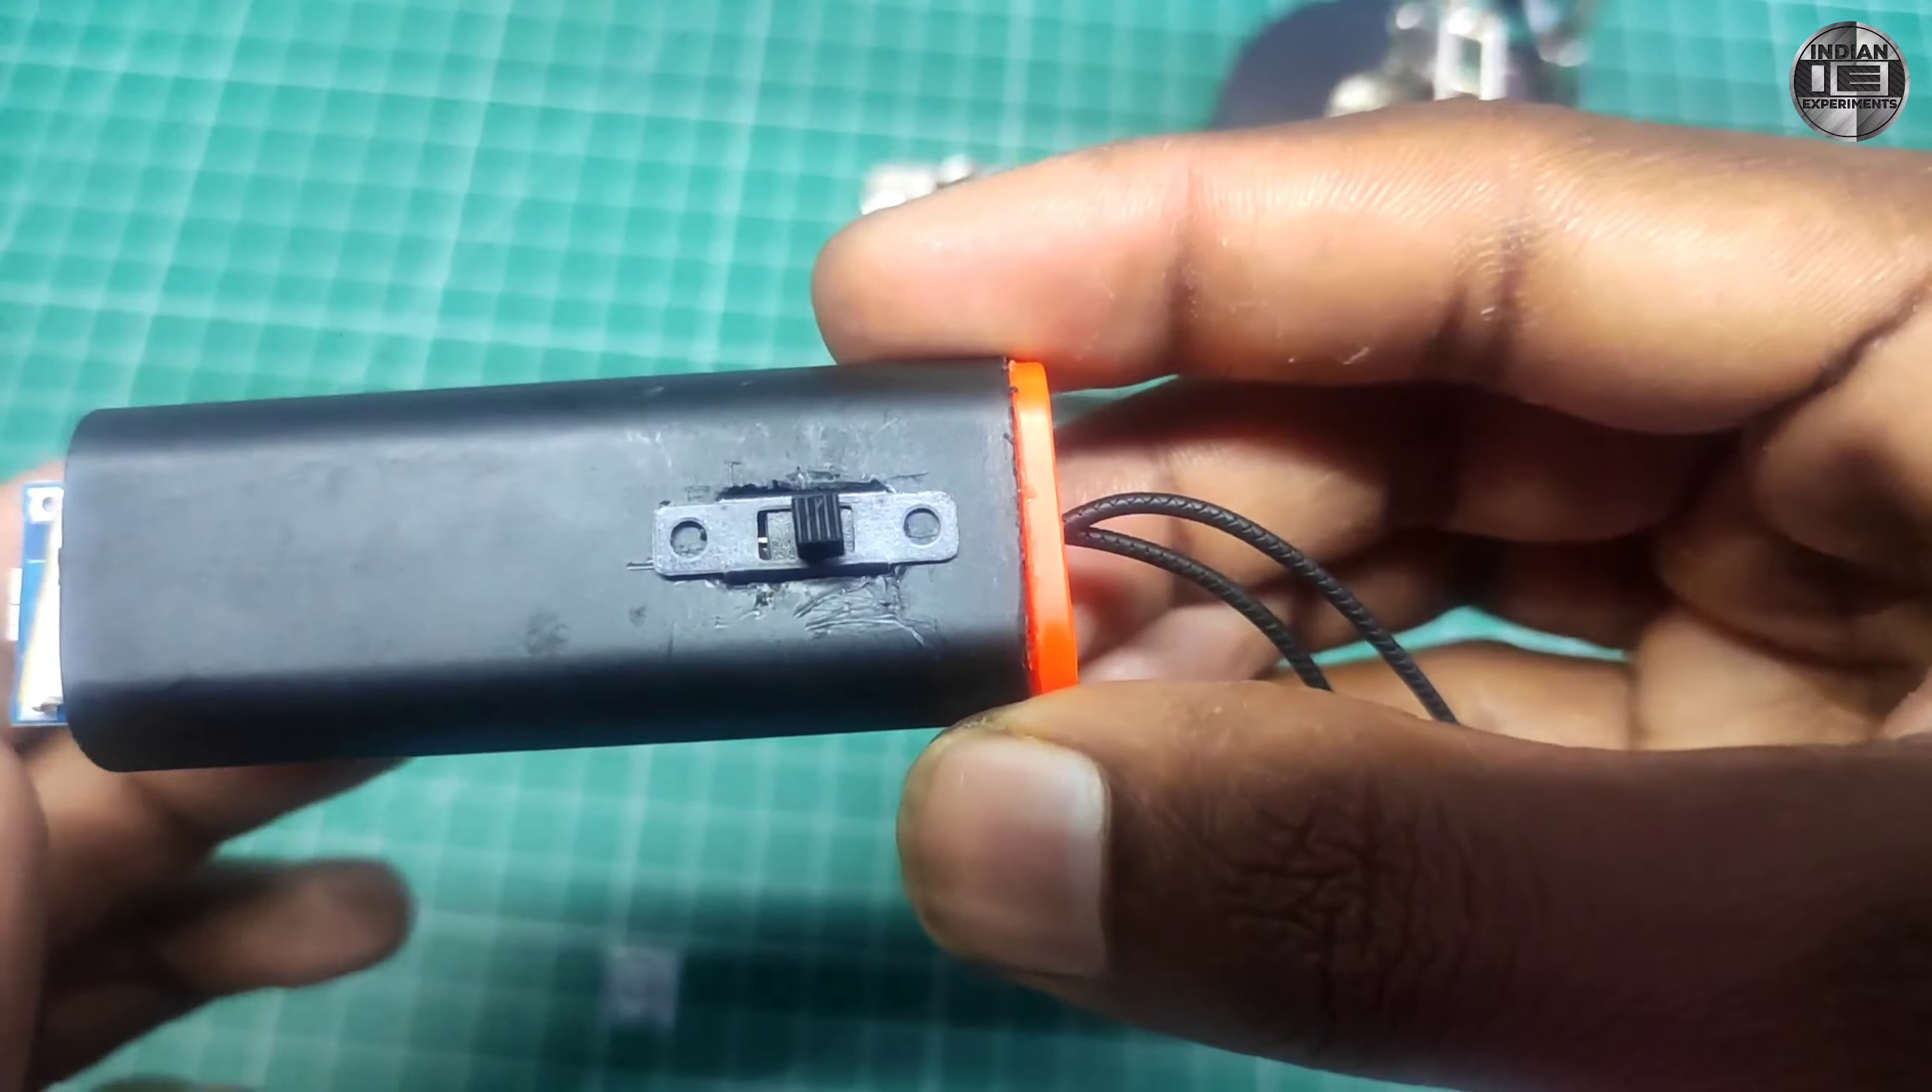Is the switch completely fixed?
Yes.